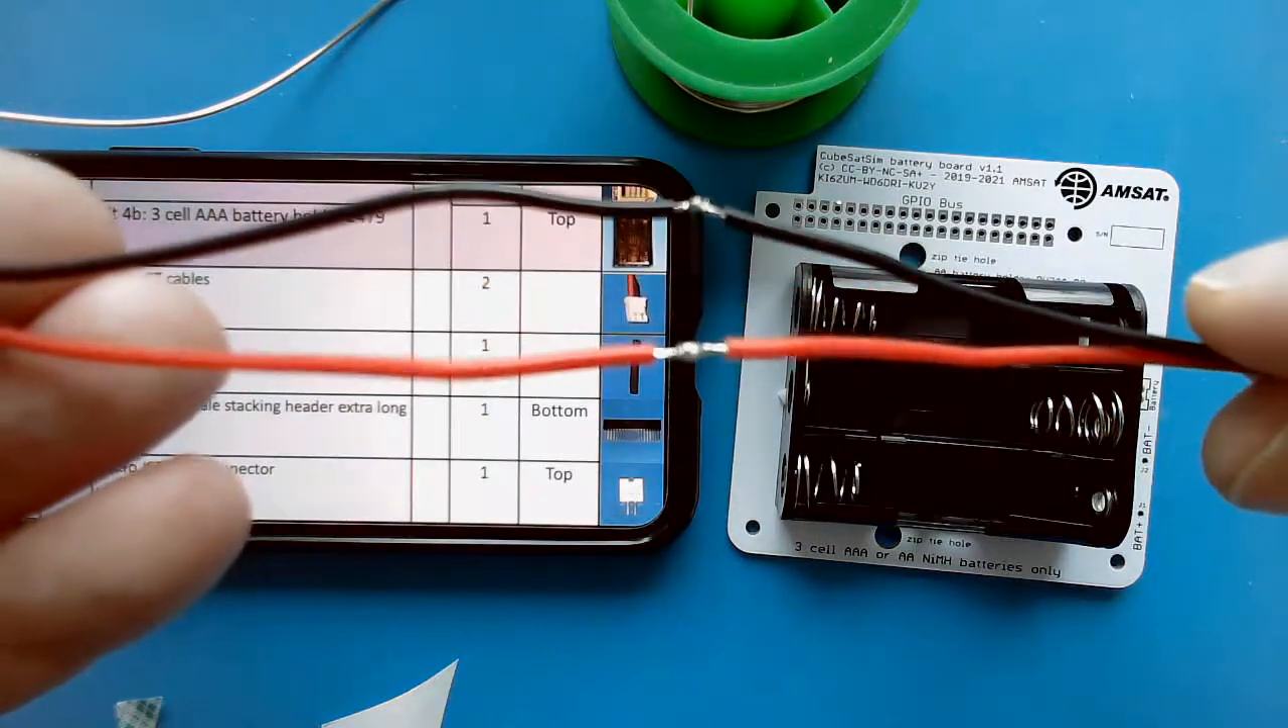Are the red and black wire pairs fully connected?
Yes.